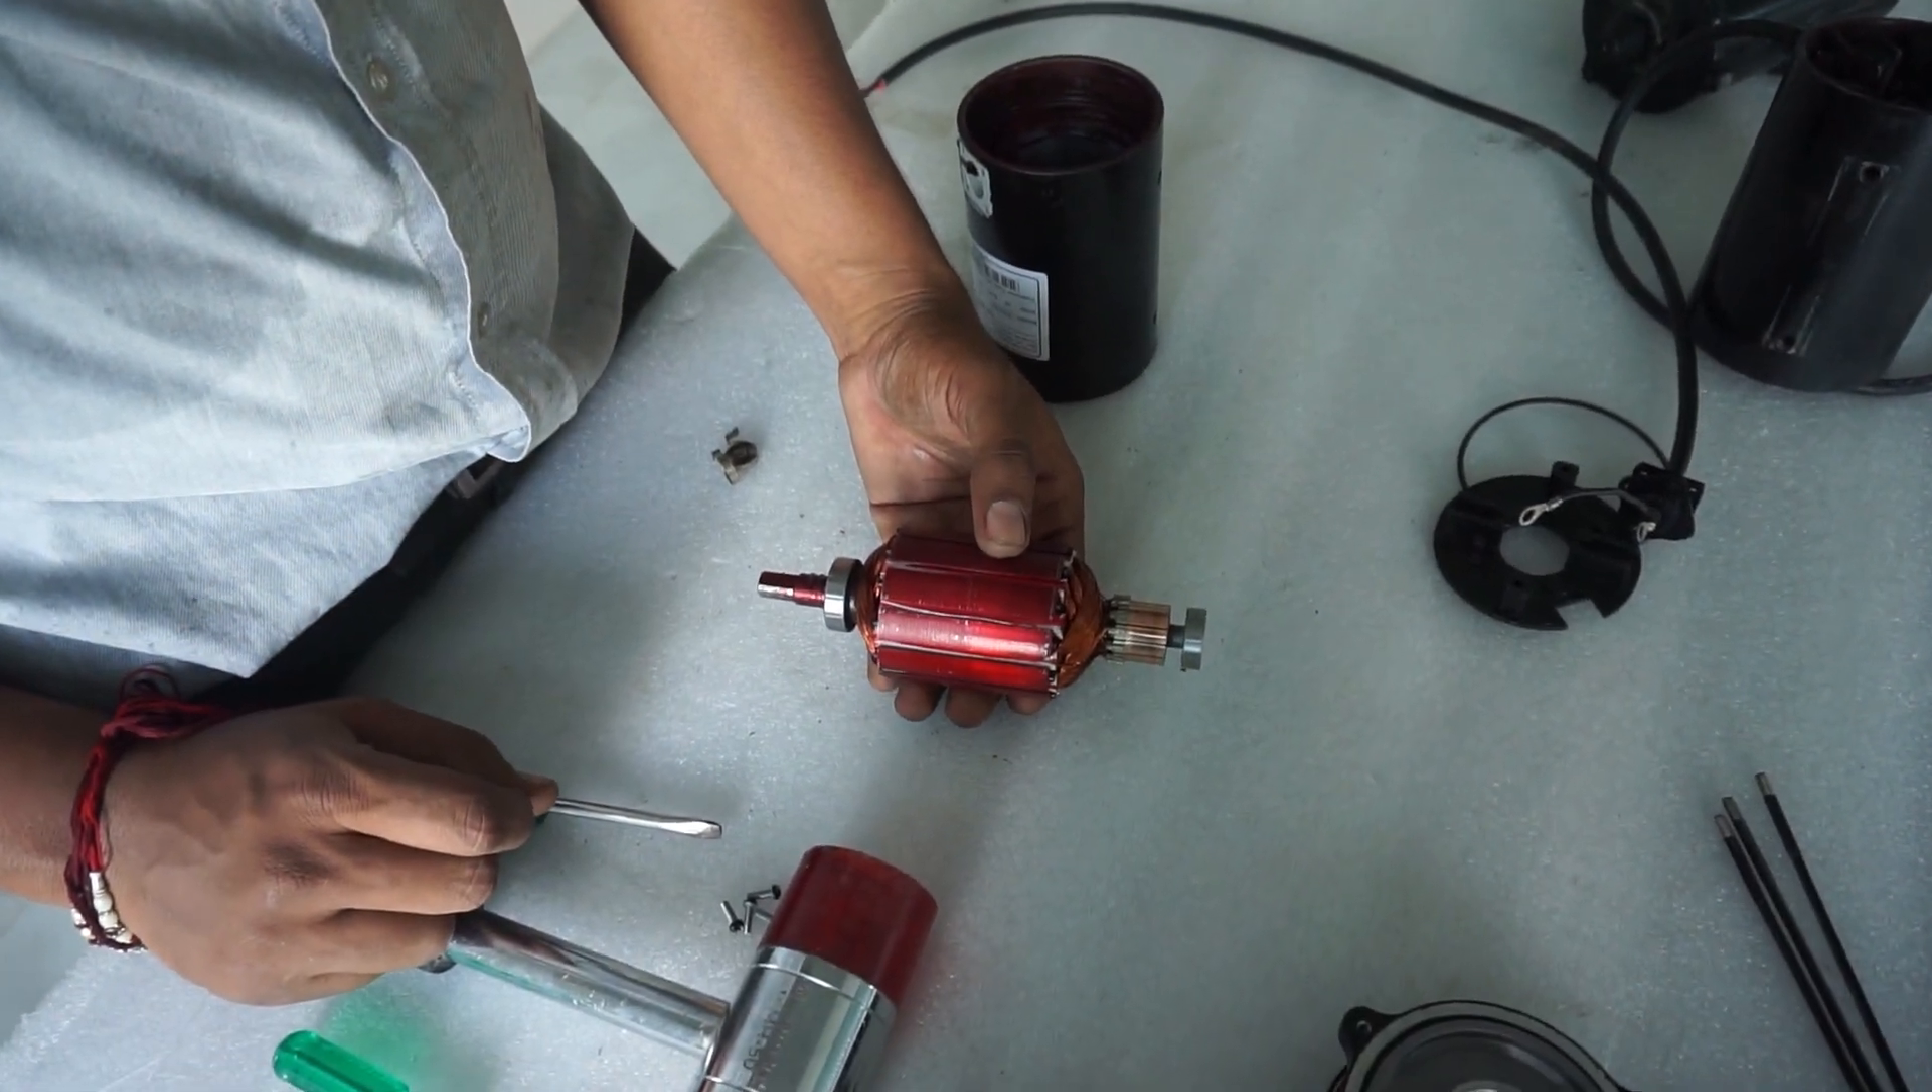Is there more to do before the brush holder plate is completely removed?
No.